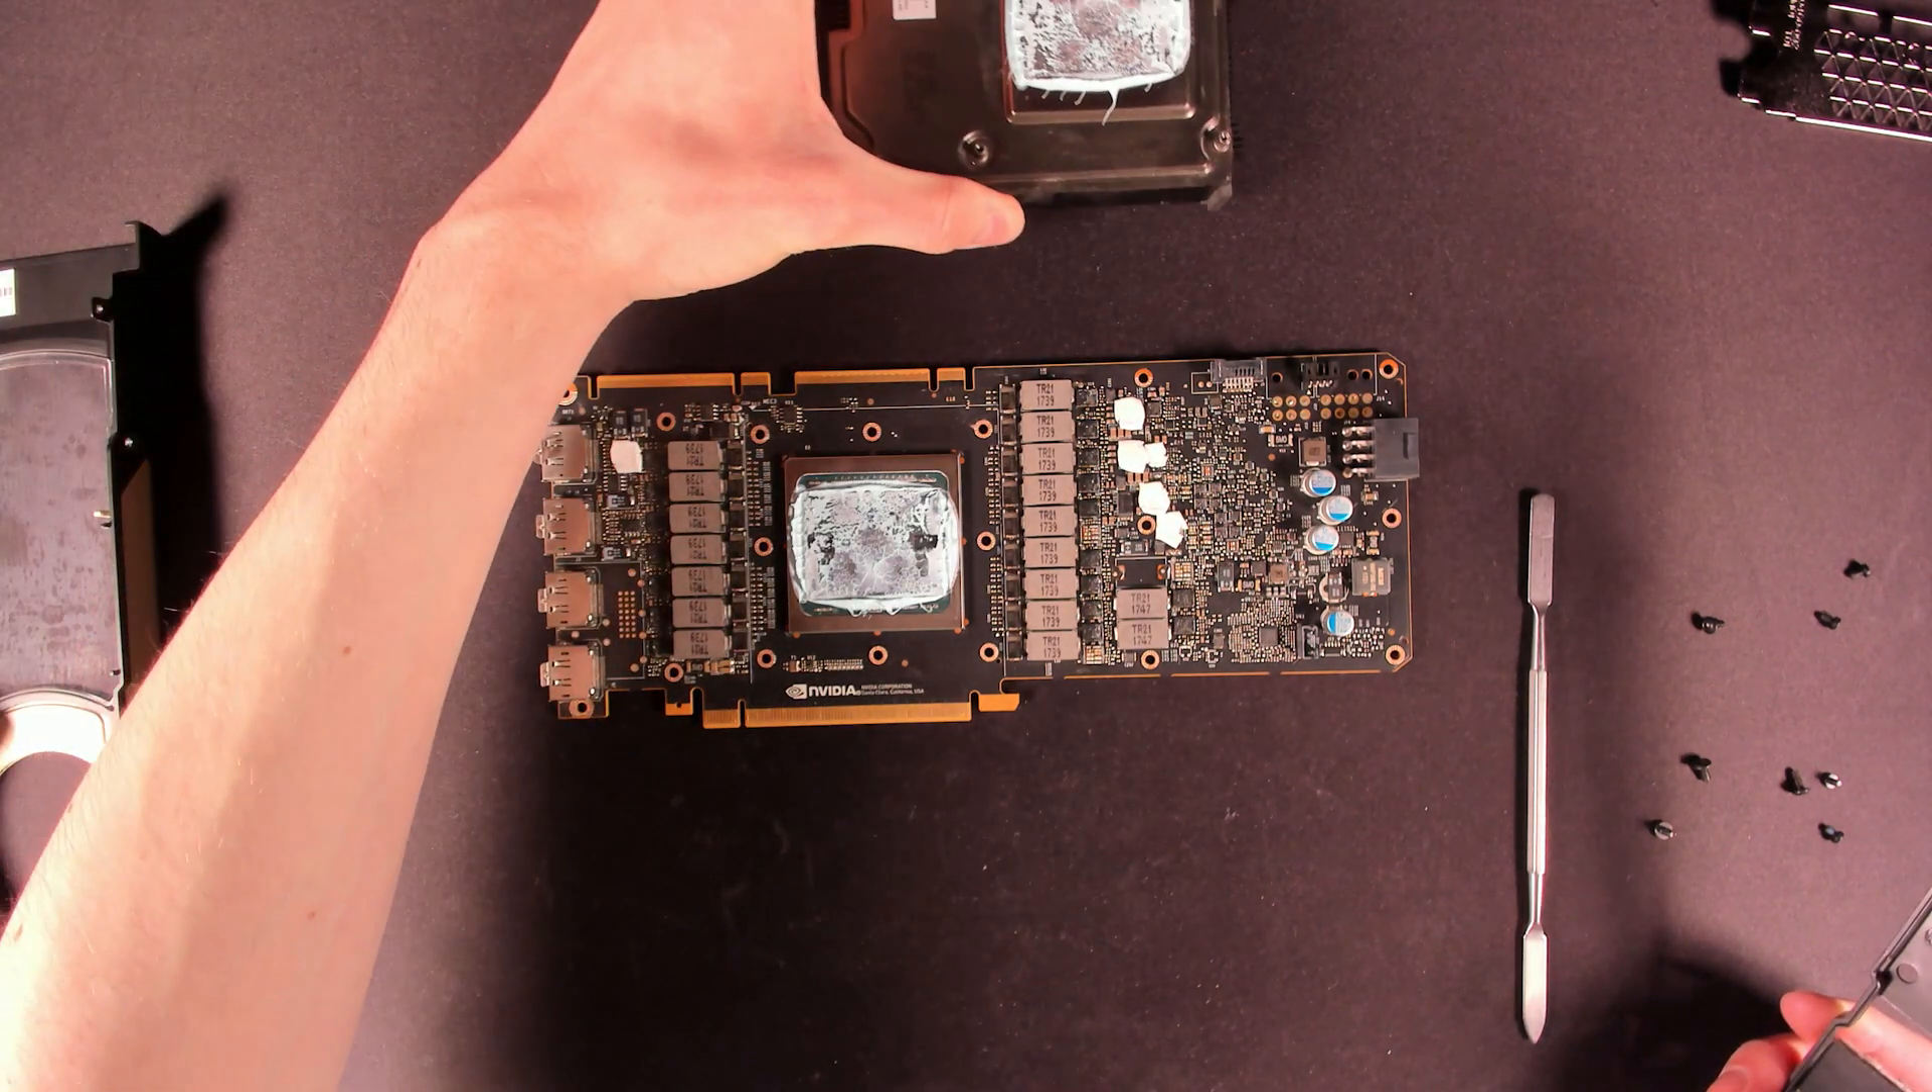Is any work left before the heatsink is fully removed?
No.